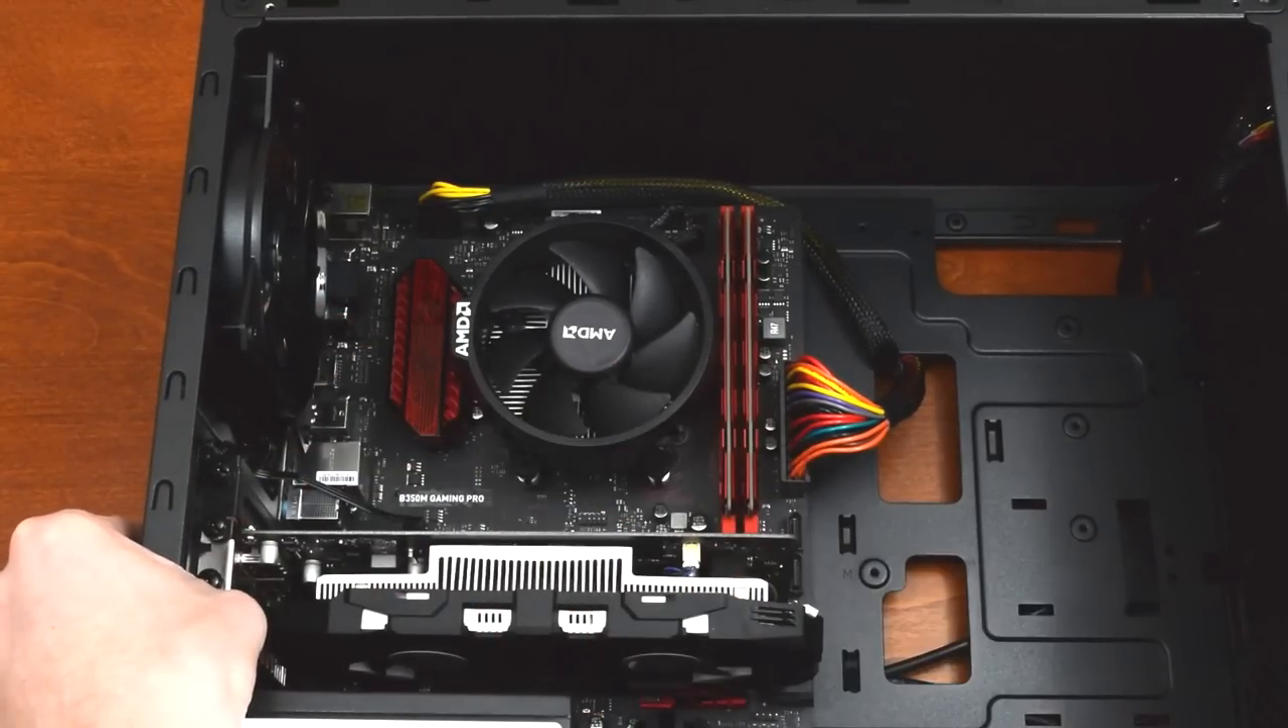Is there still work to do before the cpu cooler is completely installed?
No.